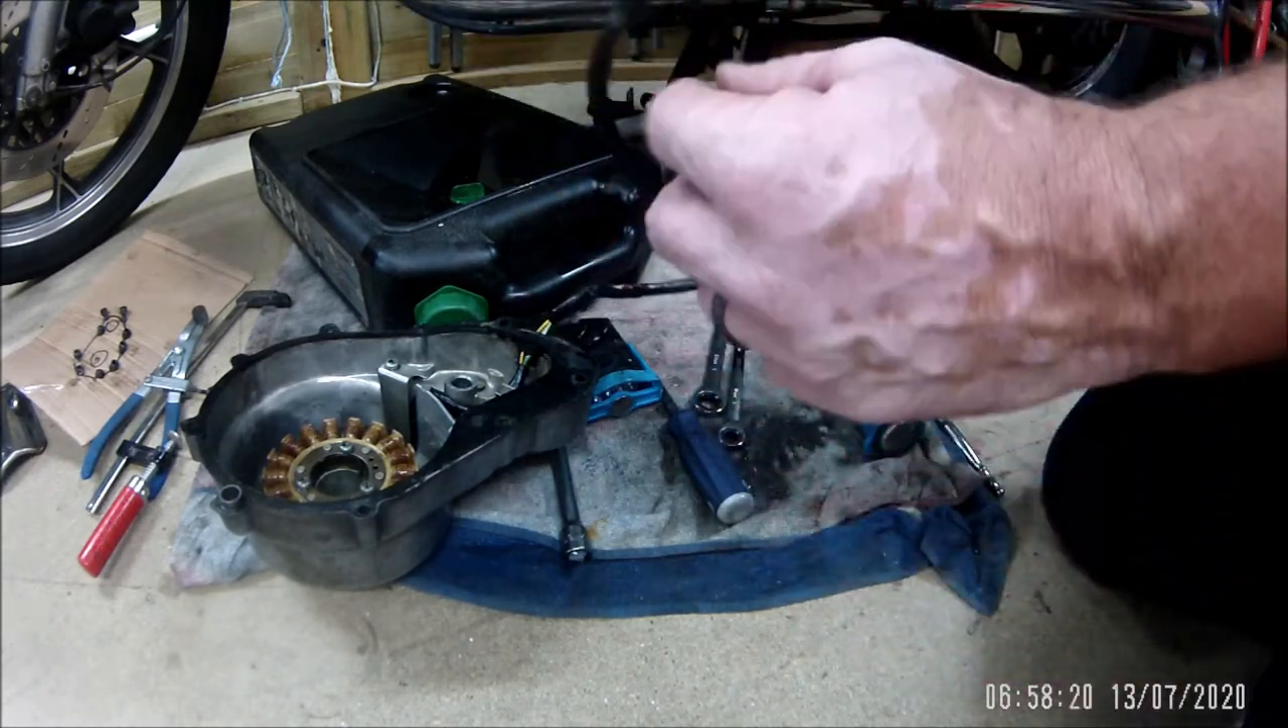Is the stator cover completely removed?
Yes.